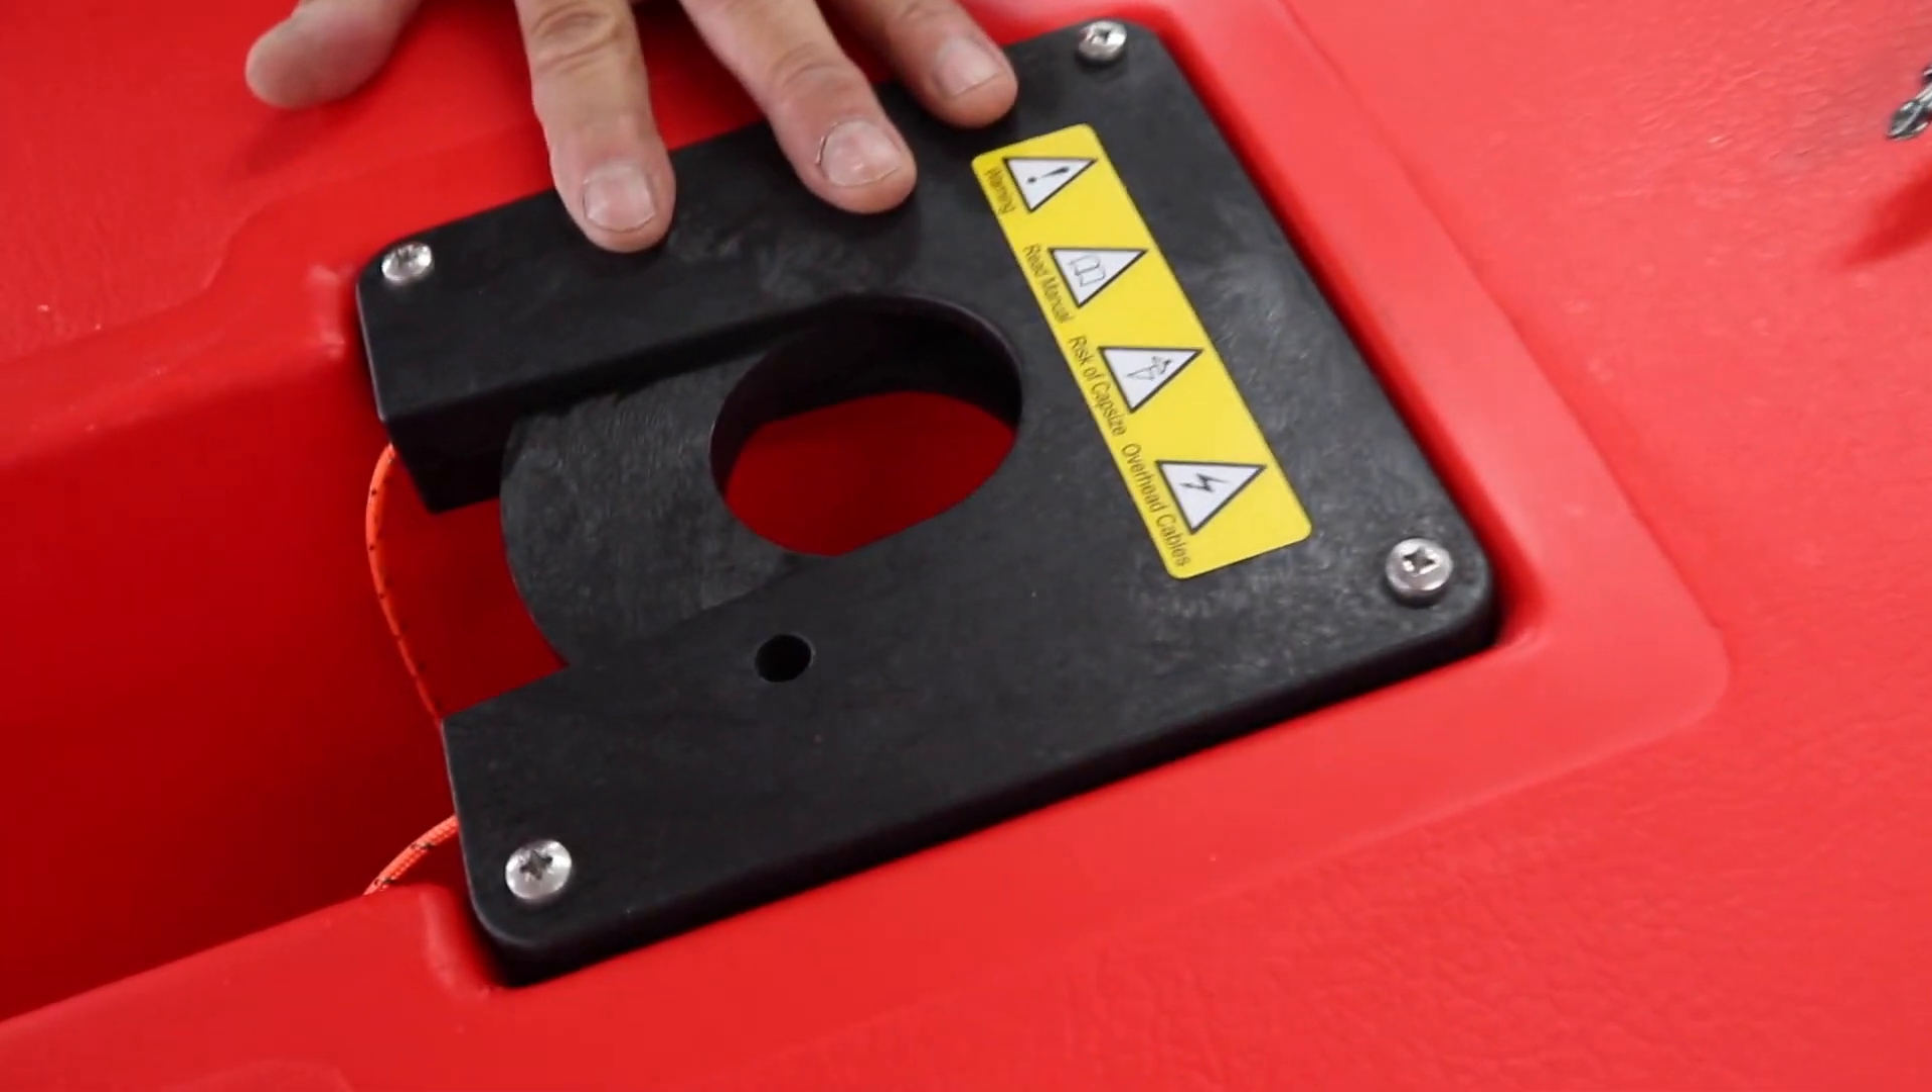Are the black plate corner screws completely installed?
Yes.